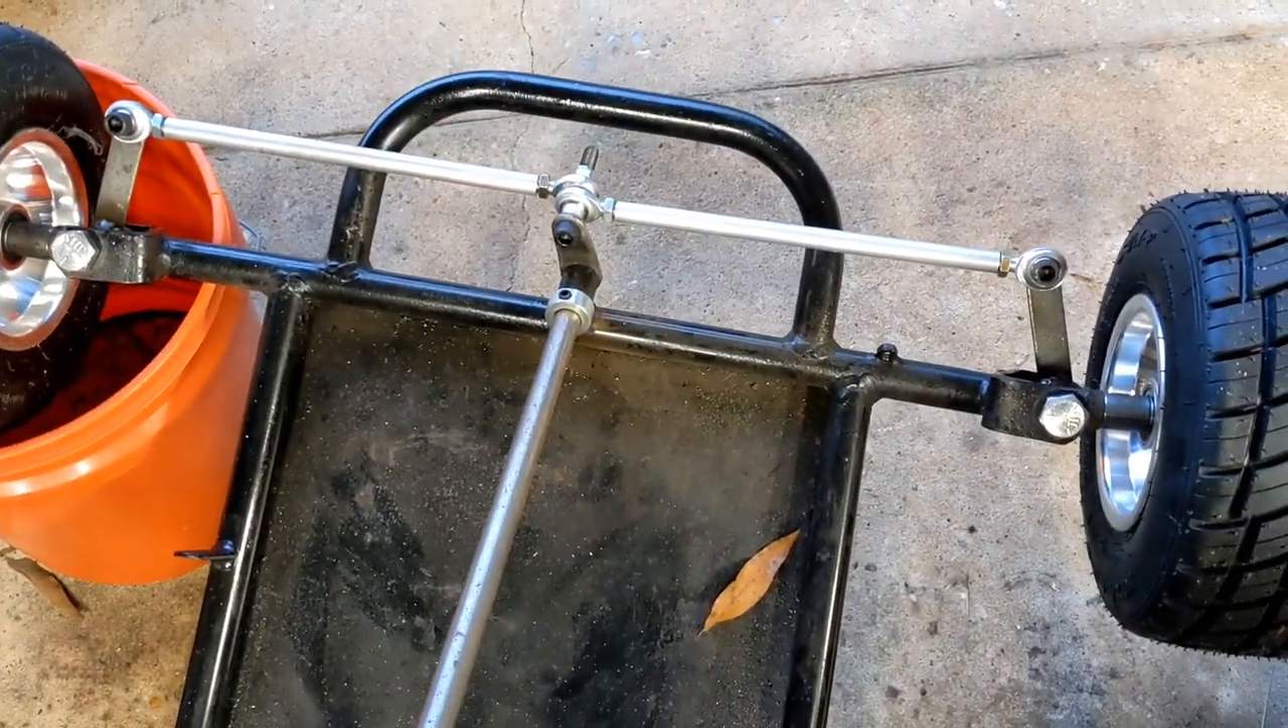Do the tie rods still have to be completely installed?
No.